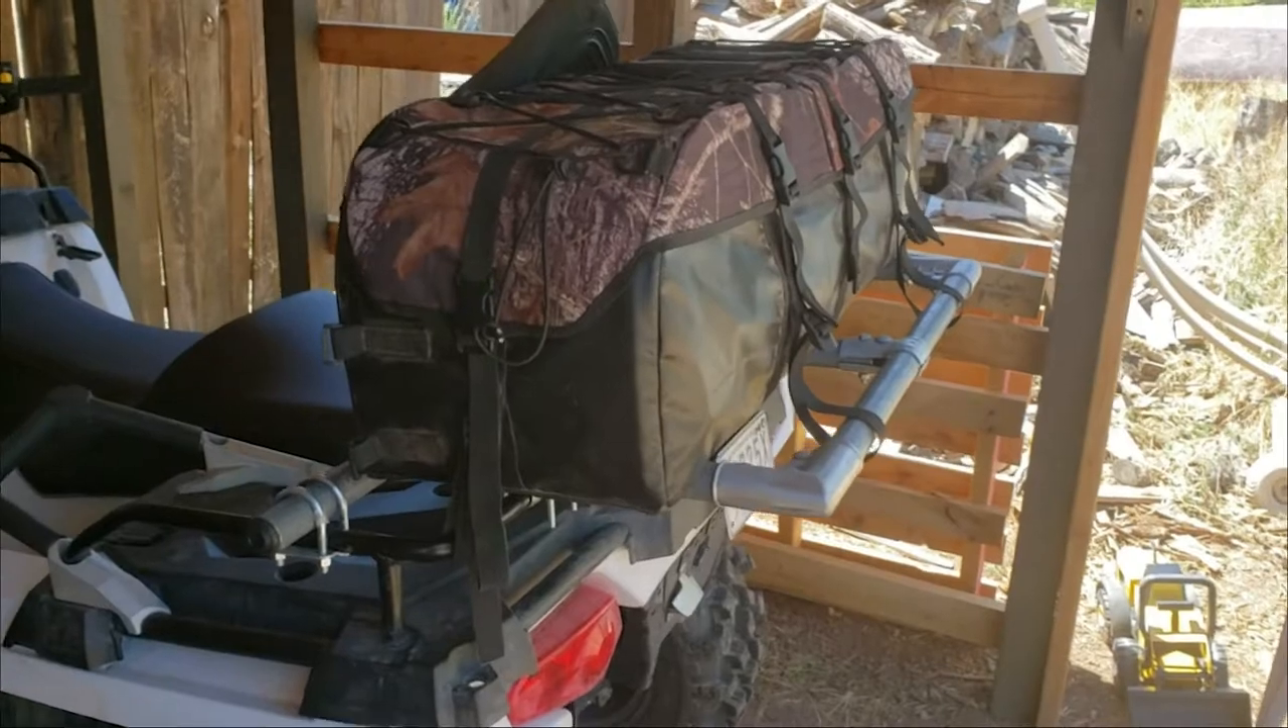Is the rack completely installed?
Yes.